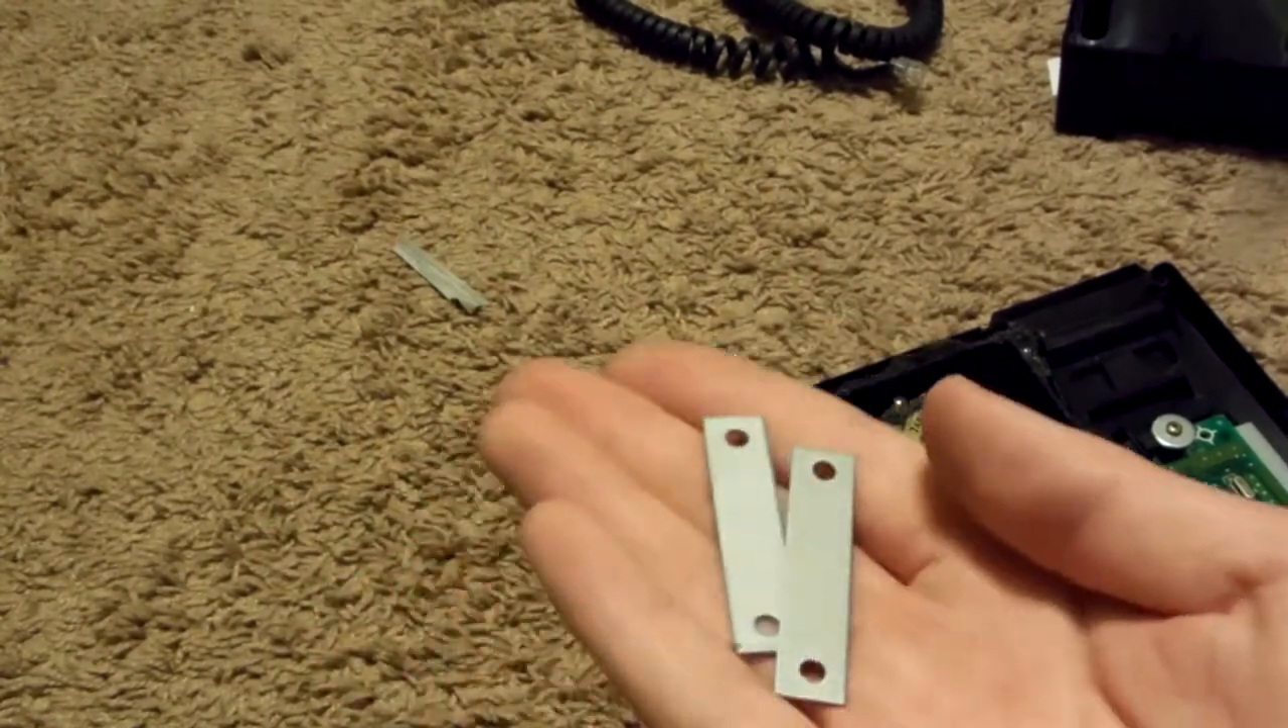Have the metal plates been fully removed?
Yes.